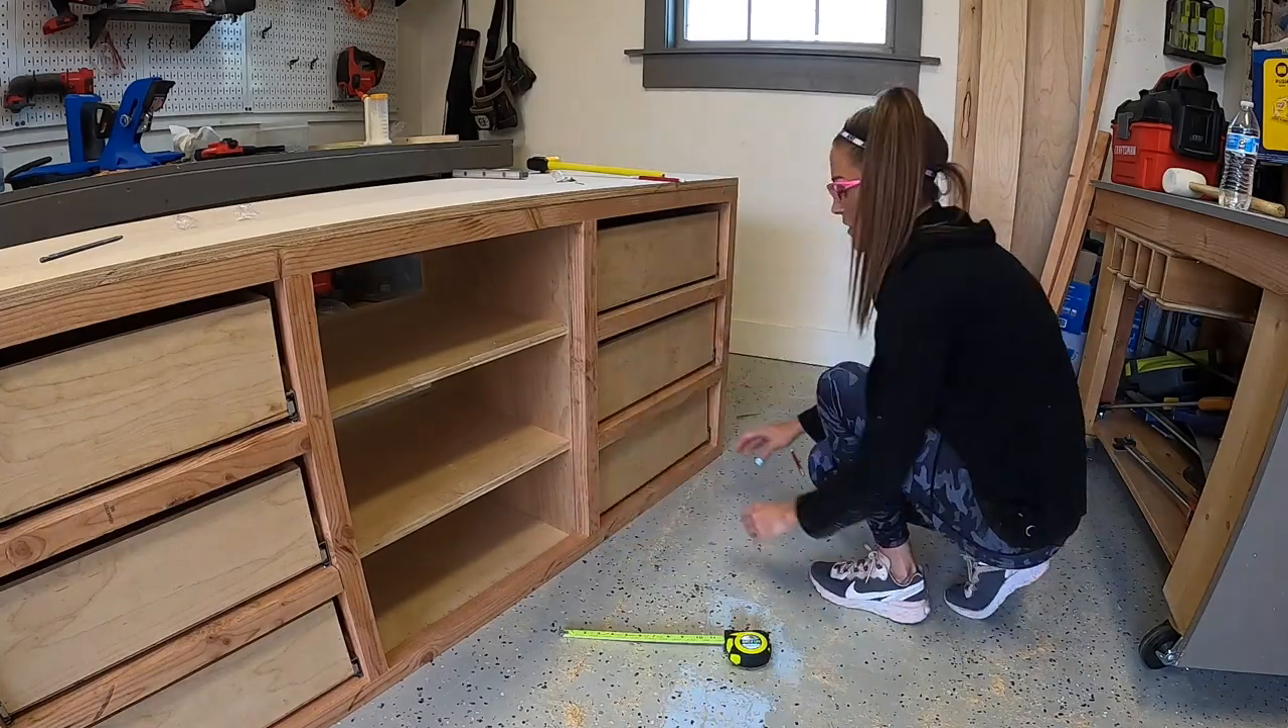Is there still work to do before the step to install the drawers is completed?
No.